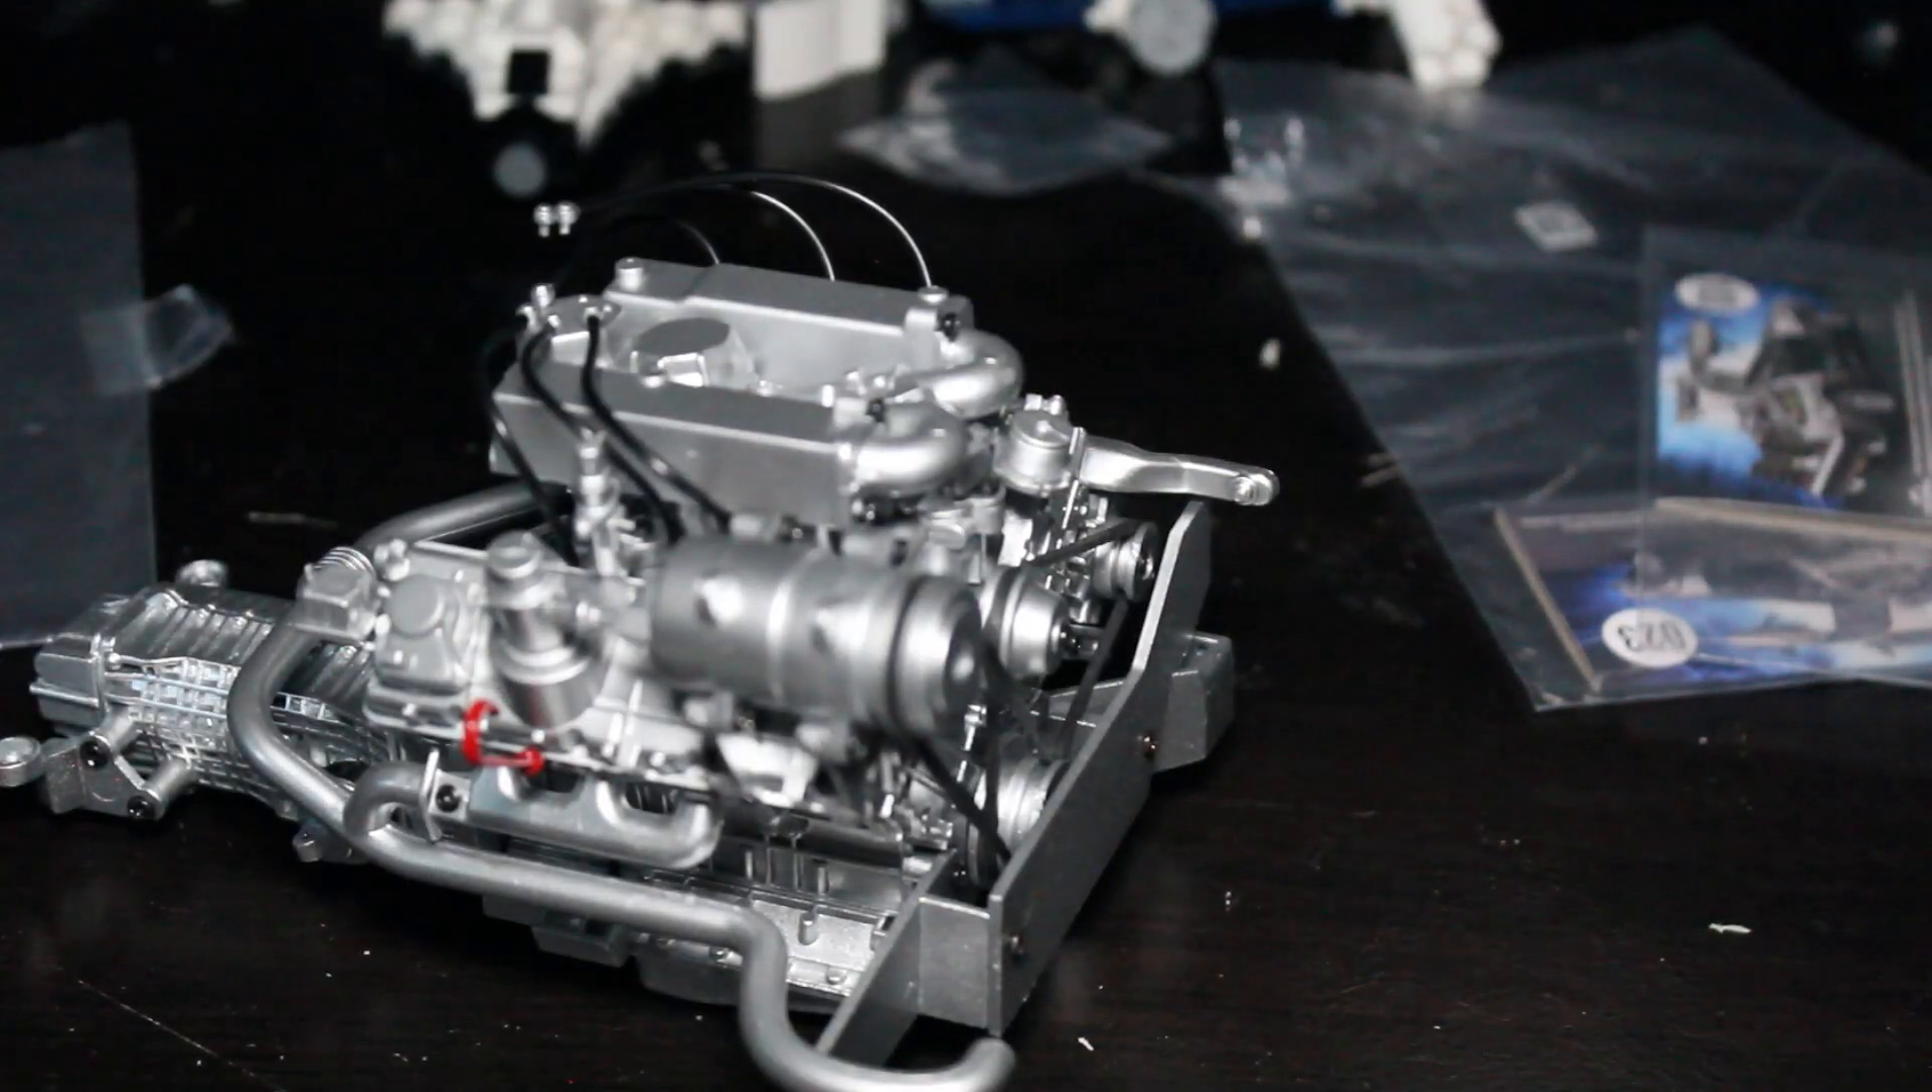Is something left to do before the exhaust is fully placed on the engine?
No.